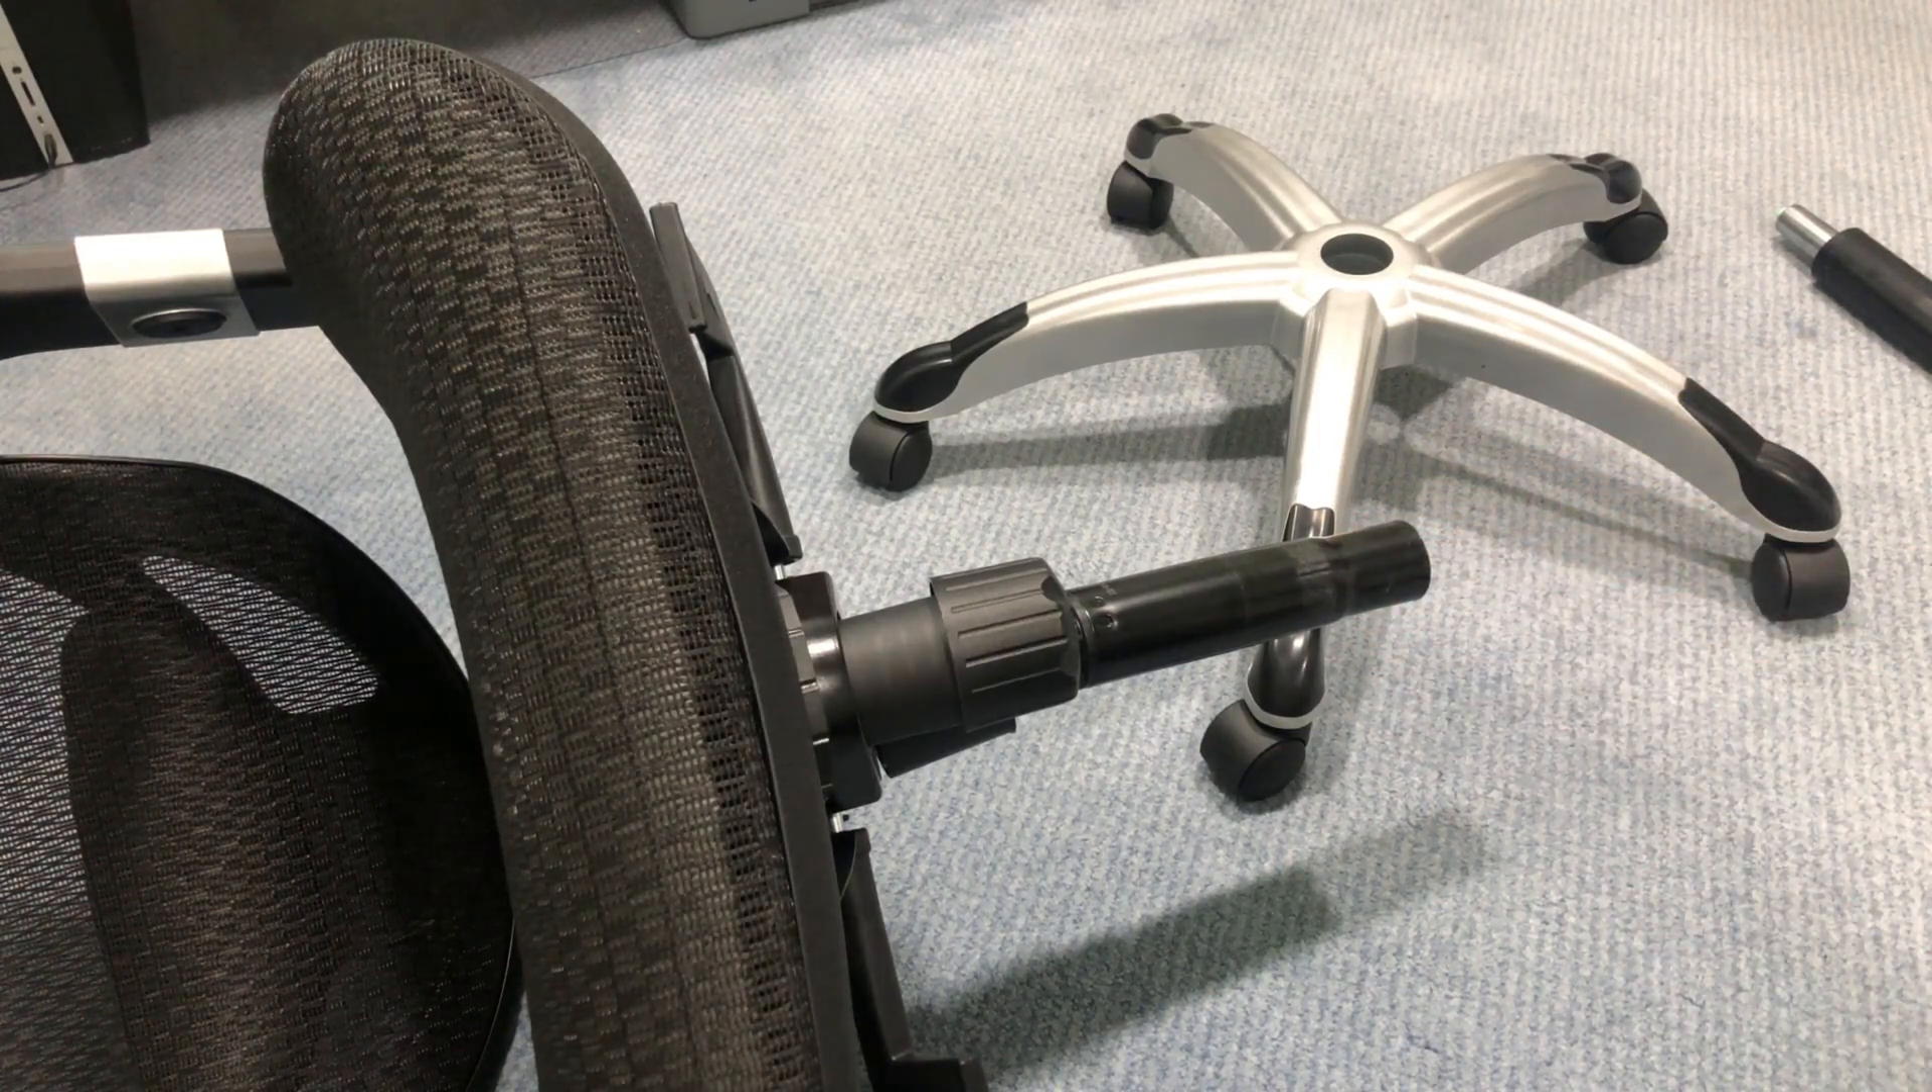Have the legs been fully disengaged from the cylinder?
Yes.